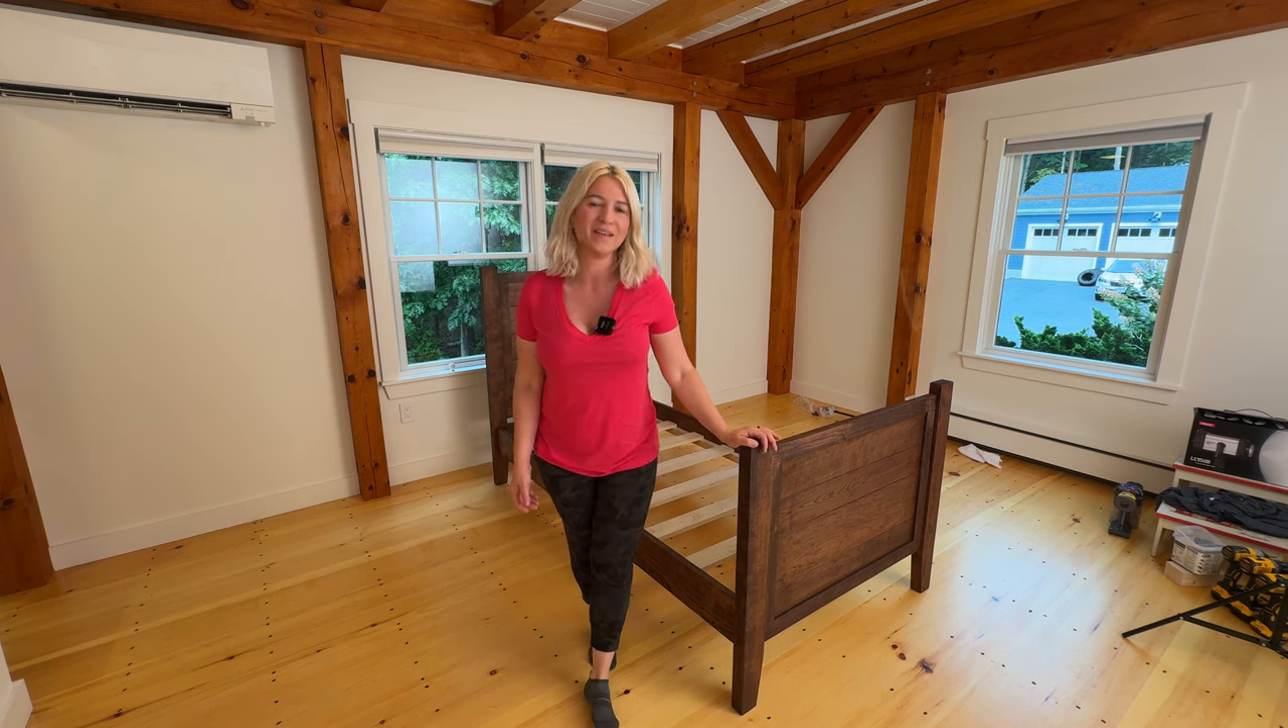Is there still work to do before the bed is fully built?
No.